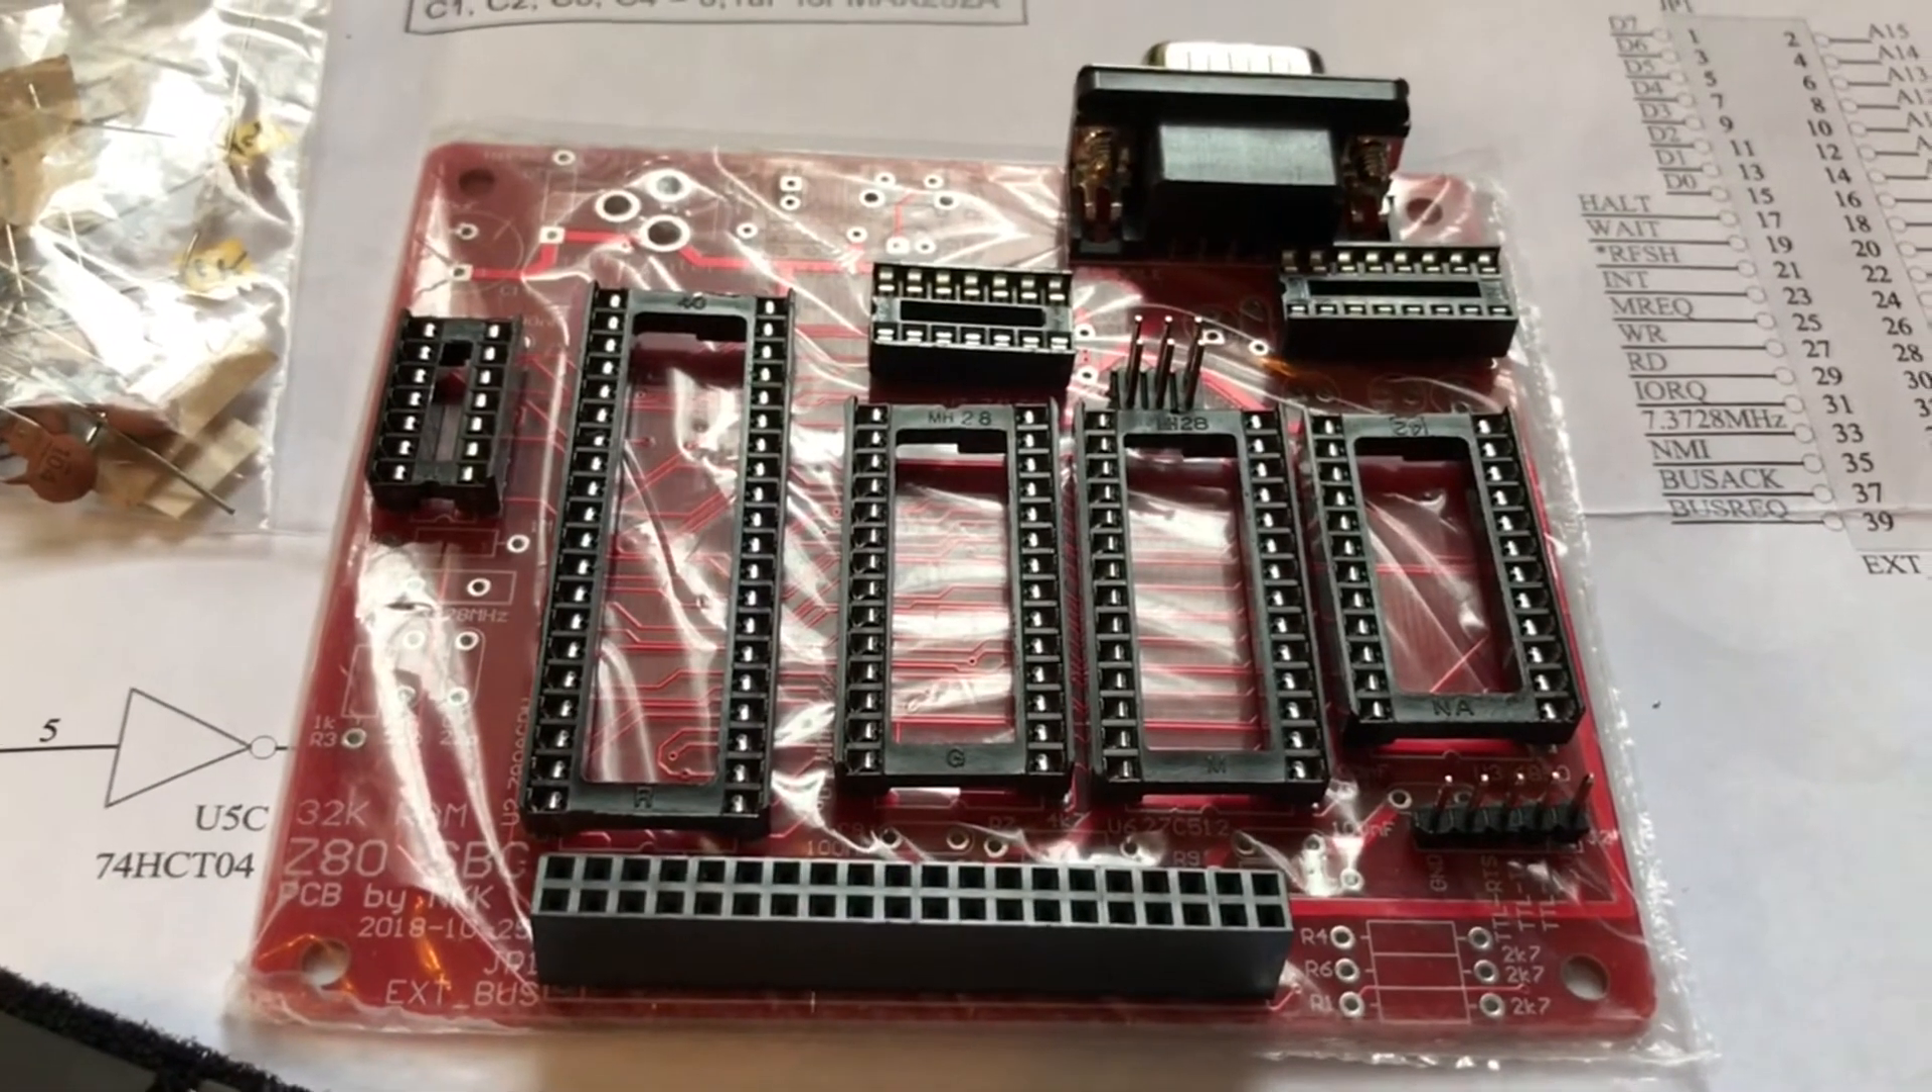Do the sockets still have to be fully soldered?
Yes.